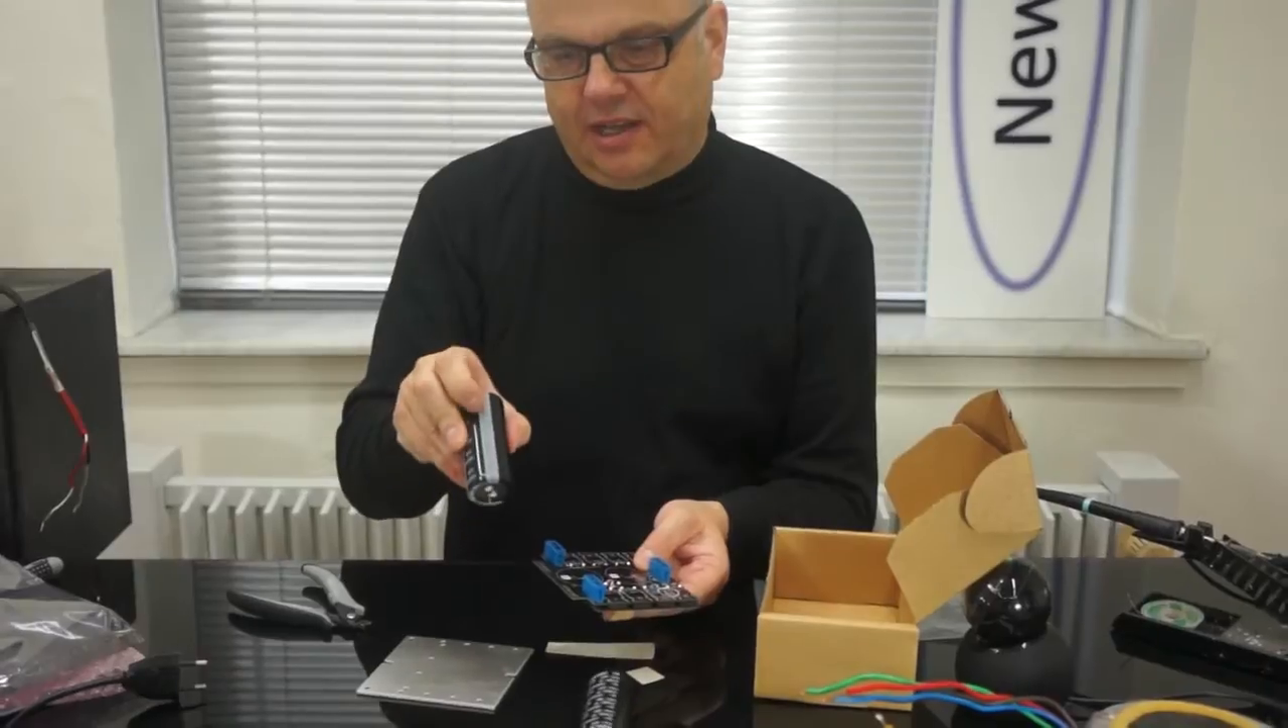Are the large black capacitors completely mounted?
No.